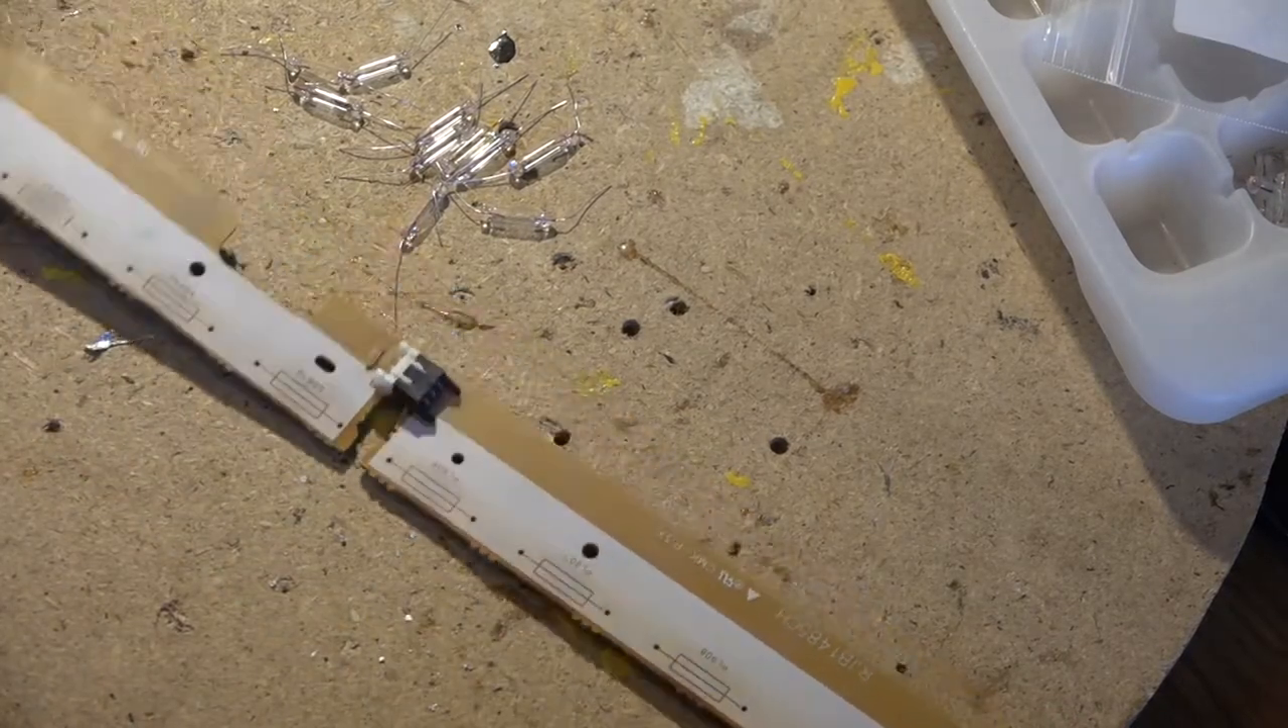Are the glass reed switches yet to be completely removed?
No.